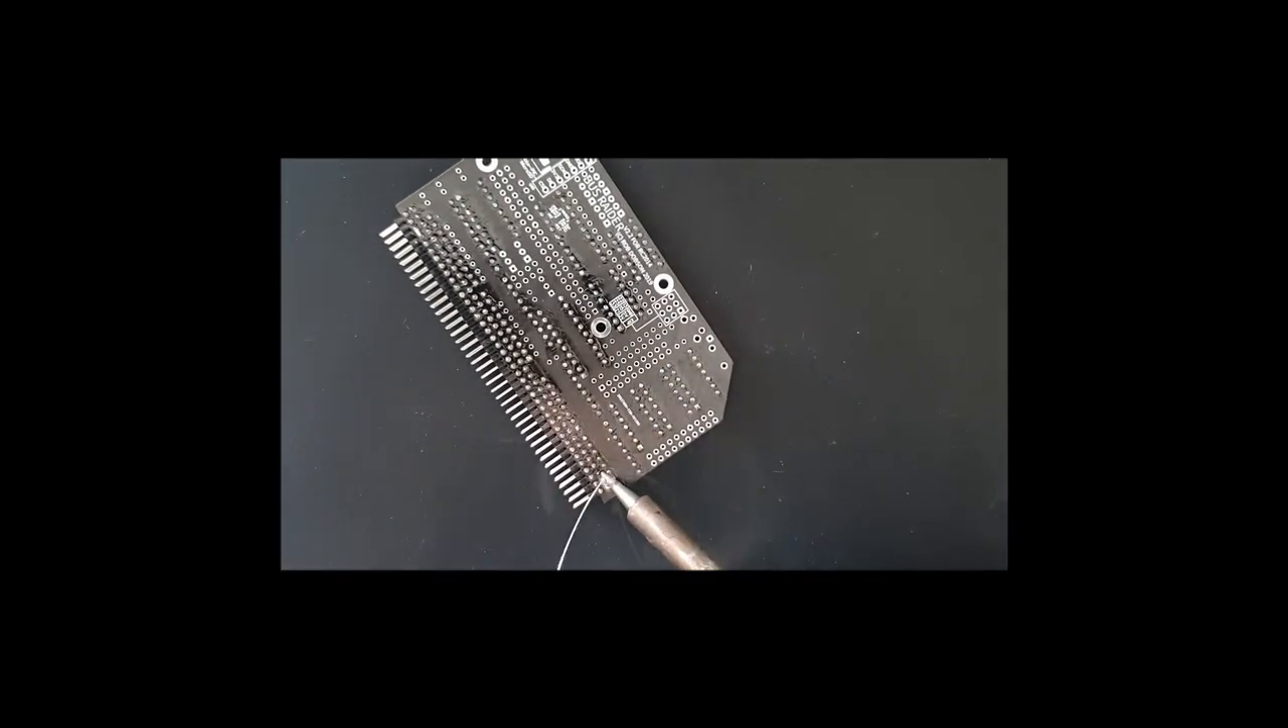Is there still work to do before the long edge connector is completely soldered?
Yes.